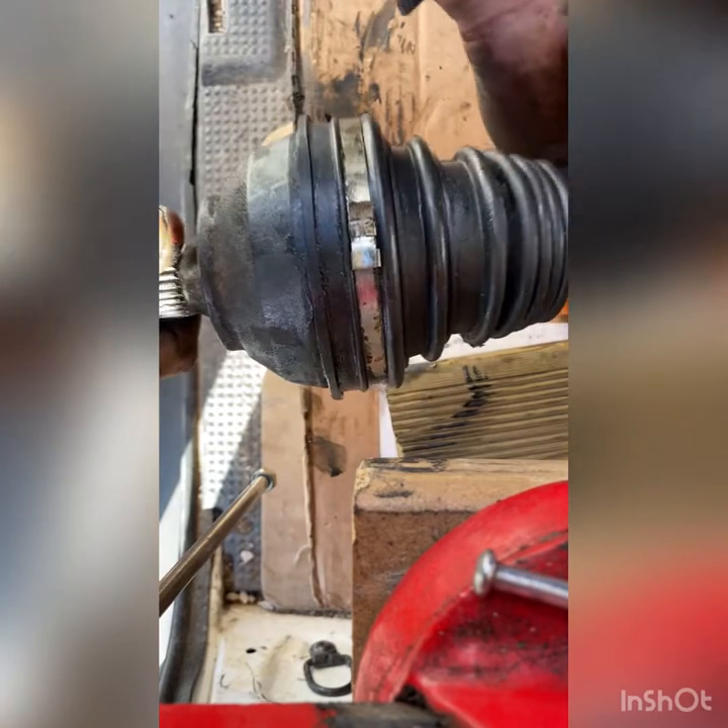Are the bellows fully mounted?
Yes.